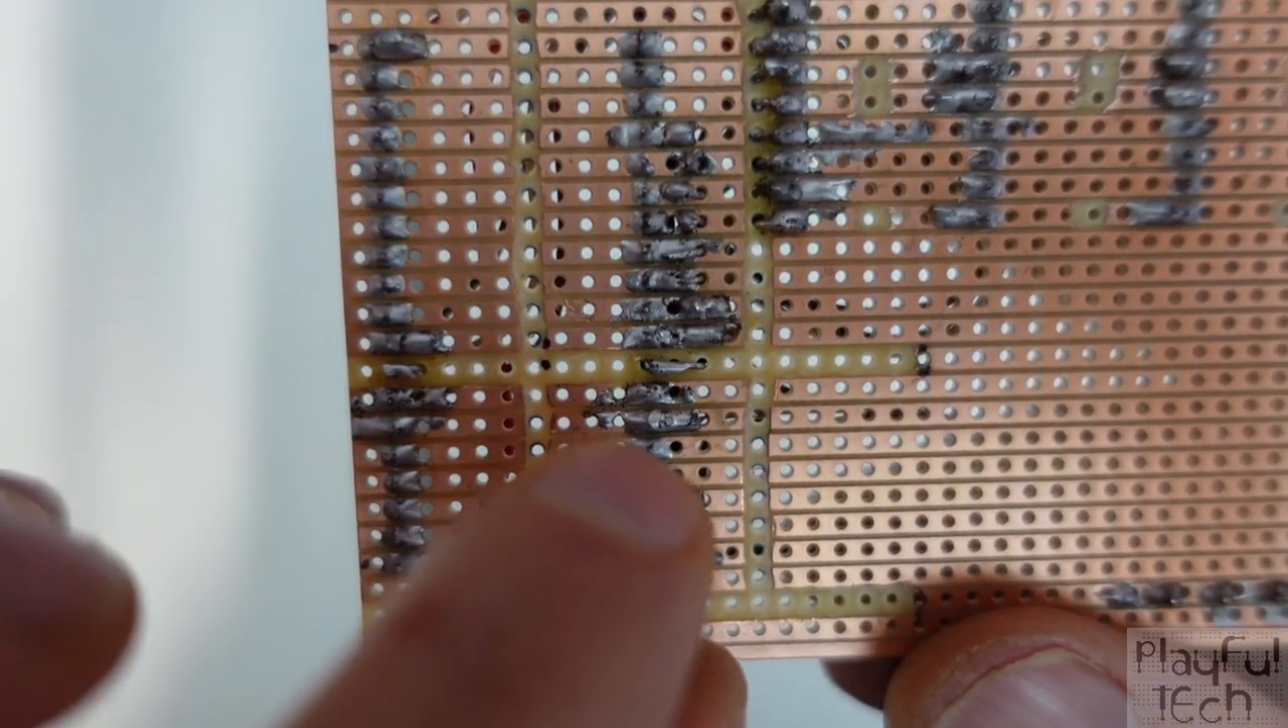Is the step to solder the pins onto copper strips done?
Yes.